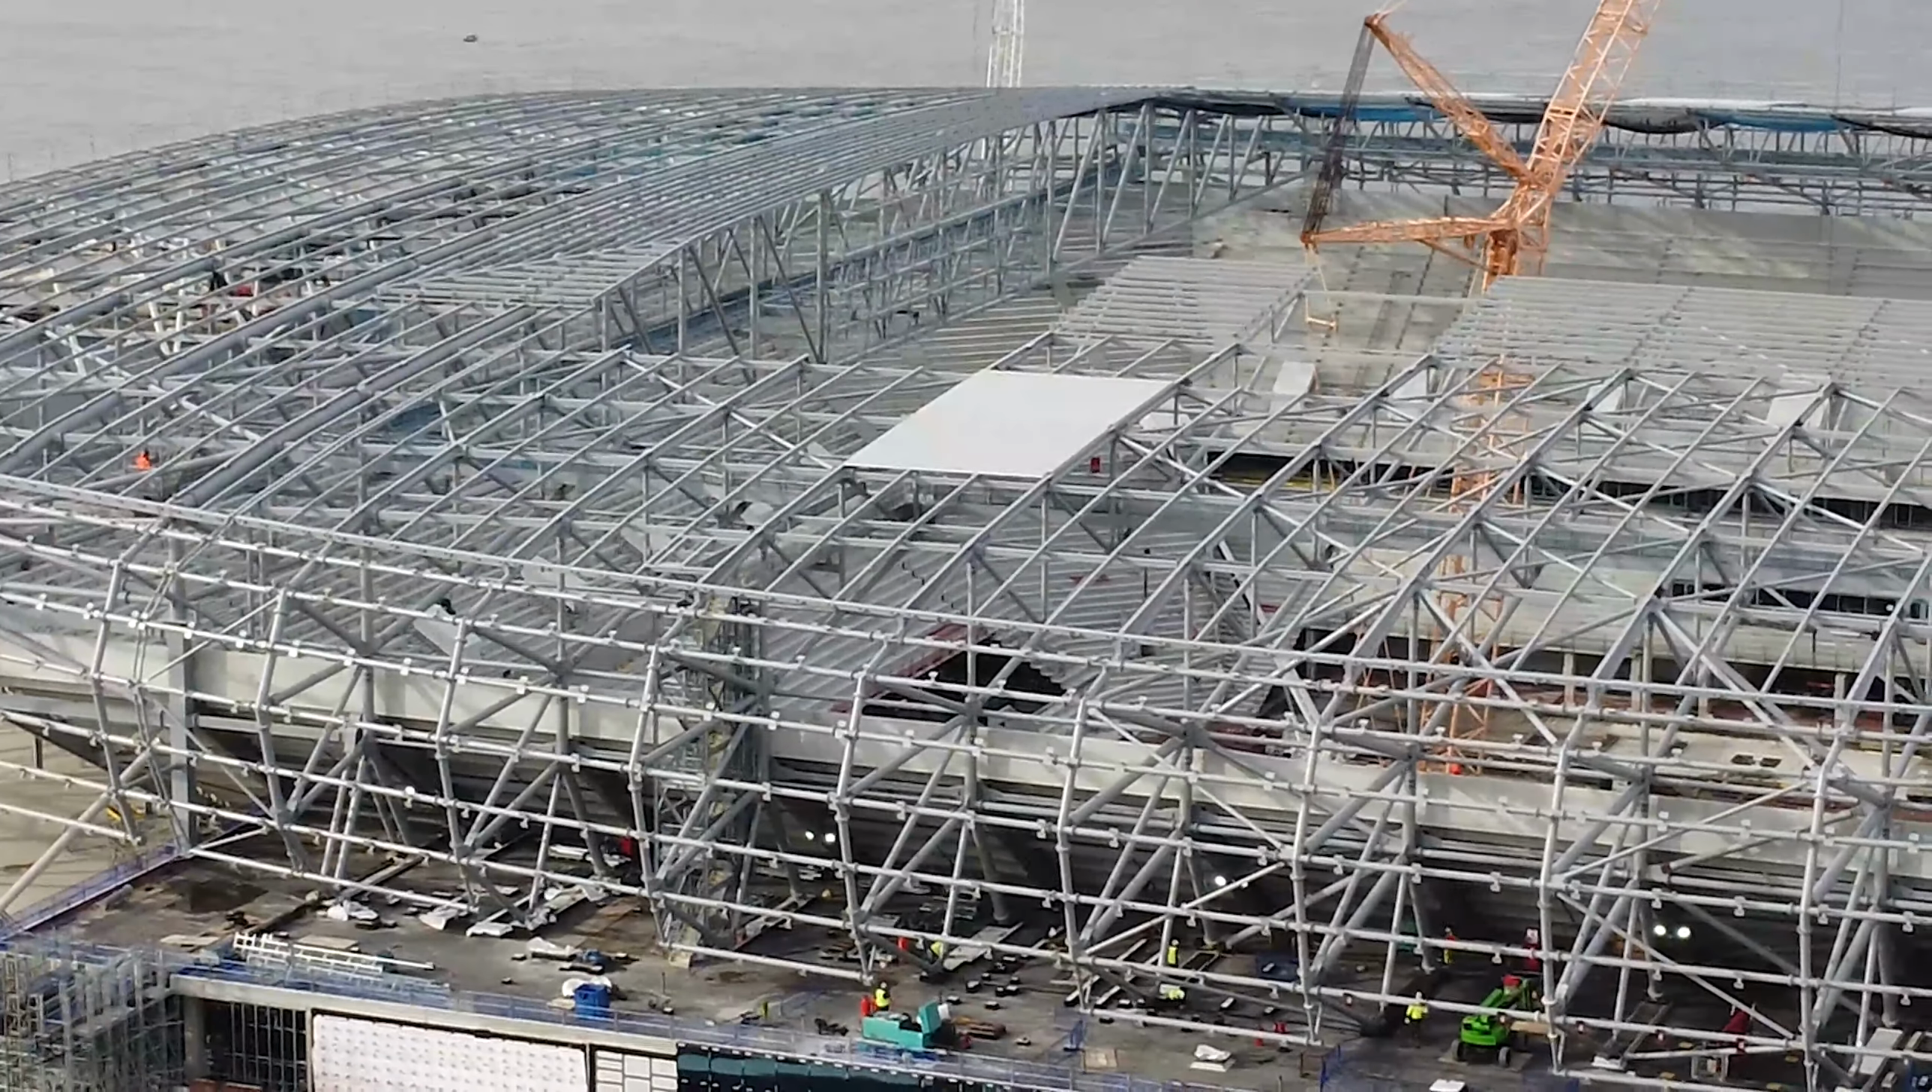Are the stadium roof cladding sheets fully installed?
No.